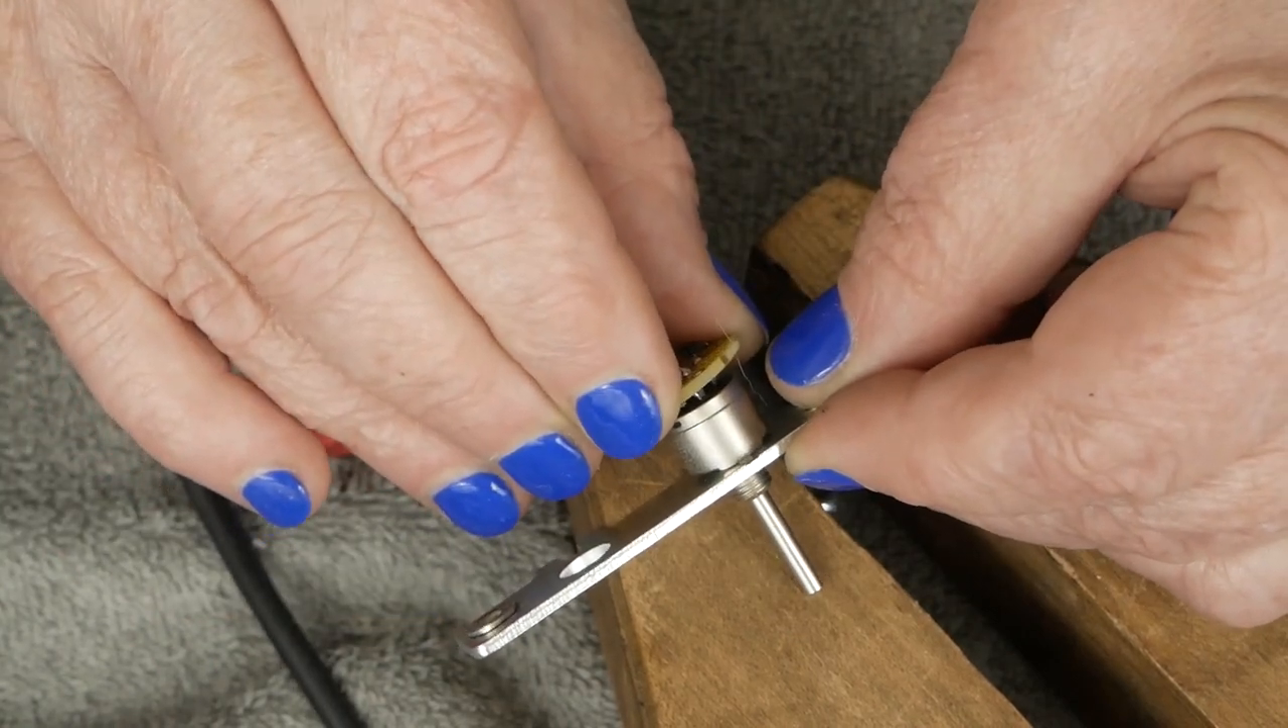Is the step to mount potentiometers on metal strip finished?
No.